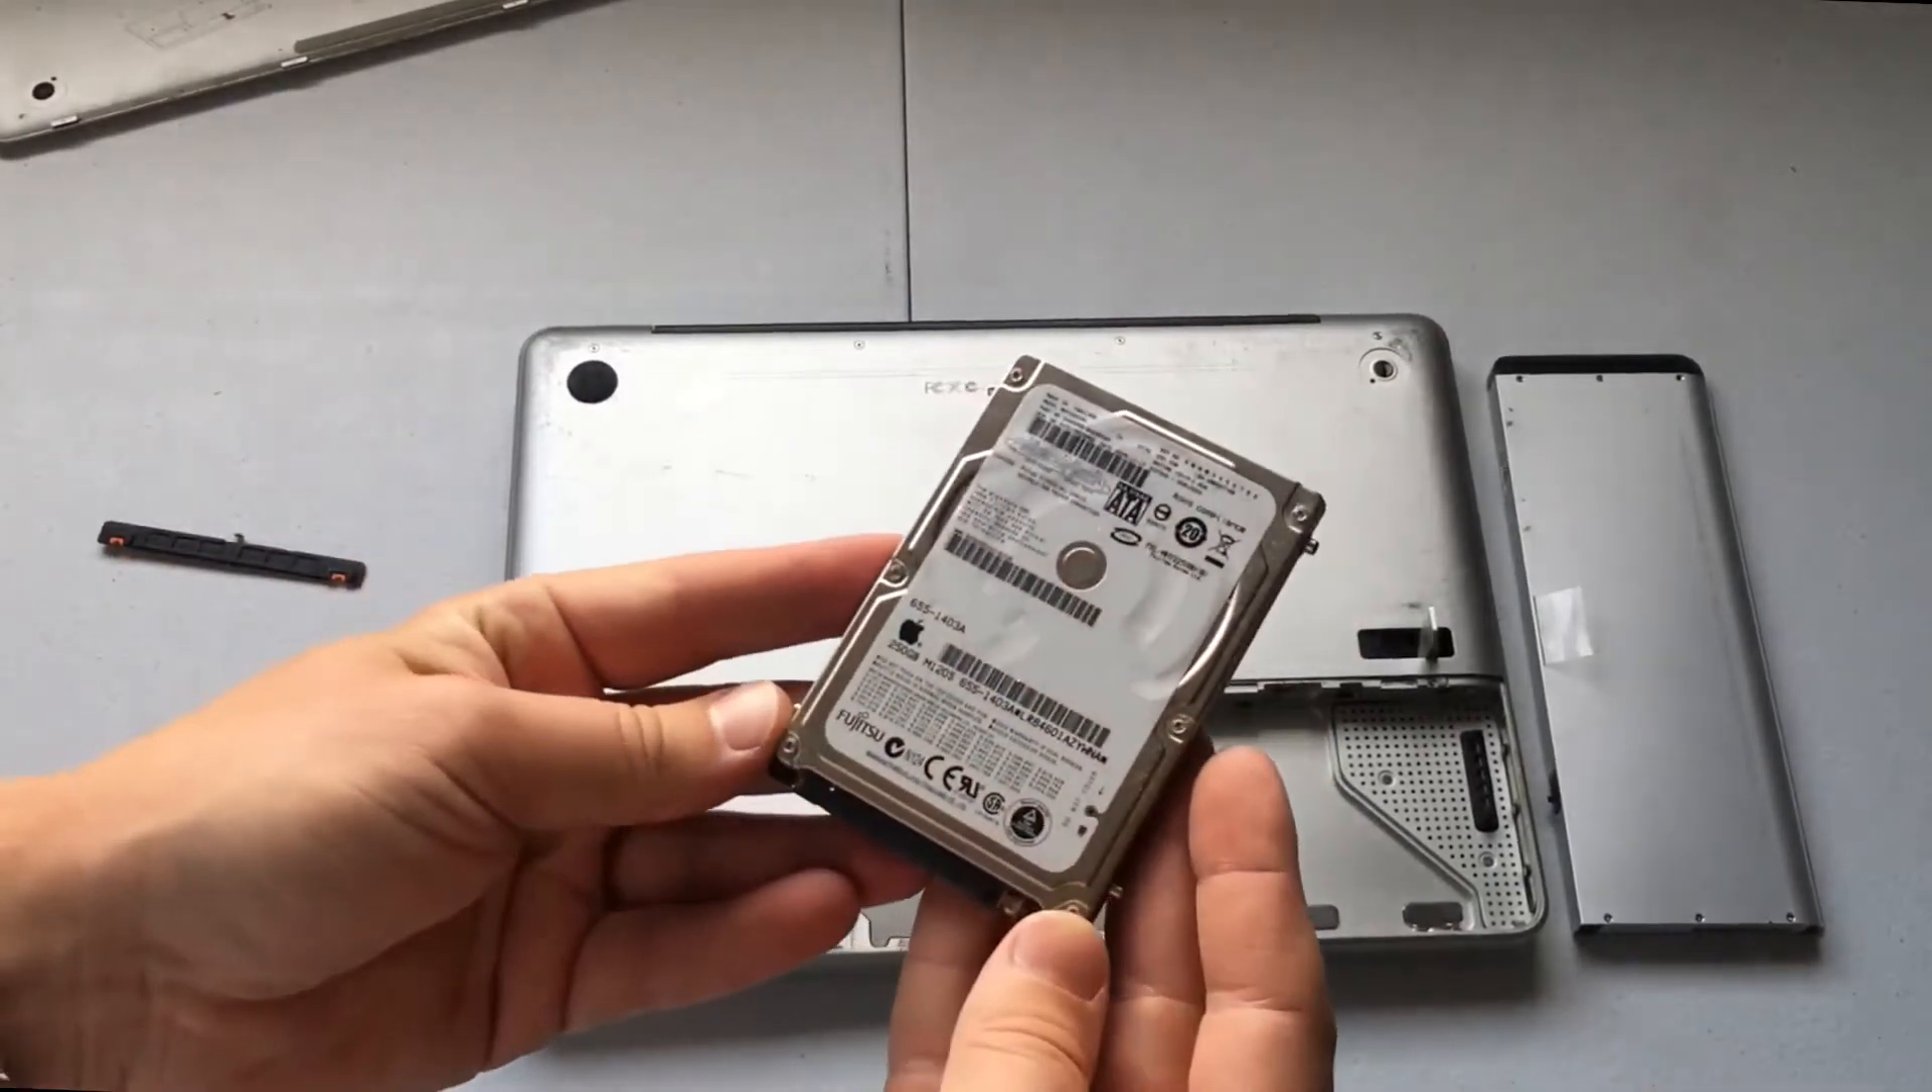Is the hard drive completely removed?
Yes.